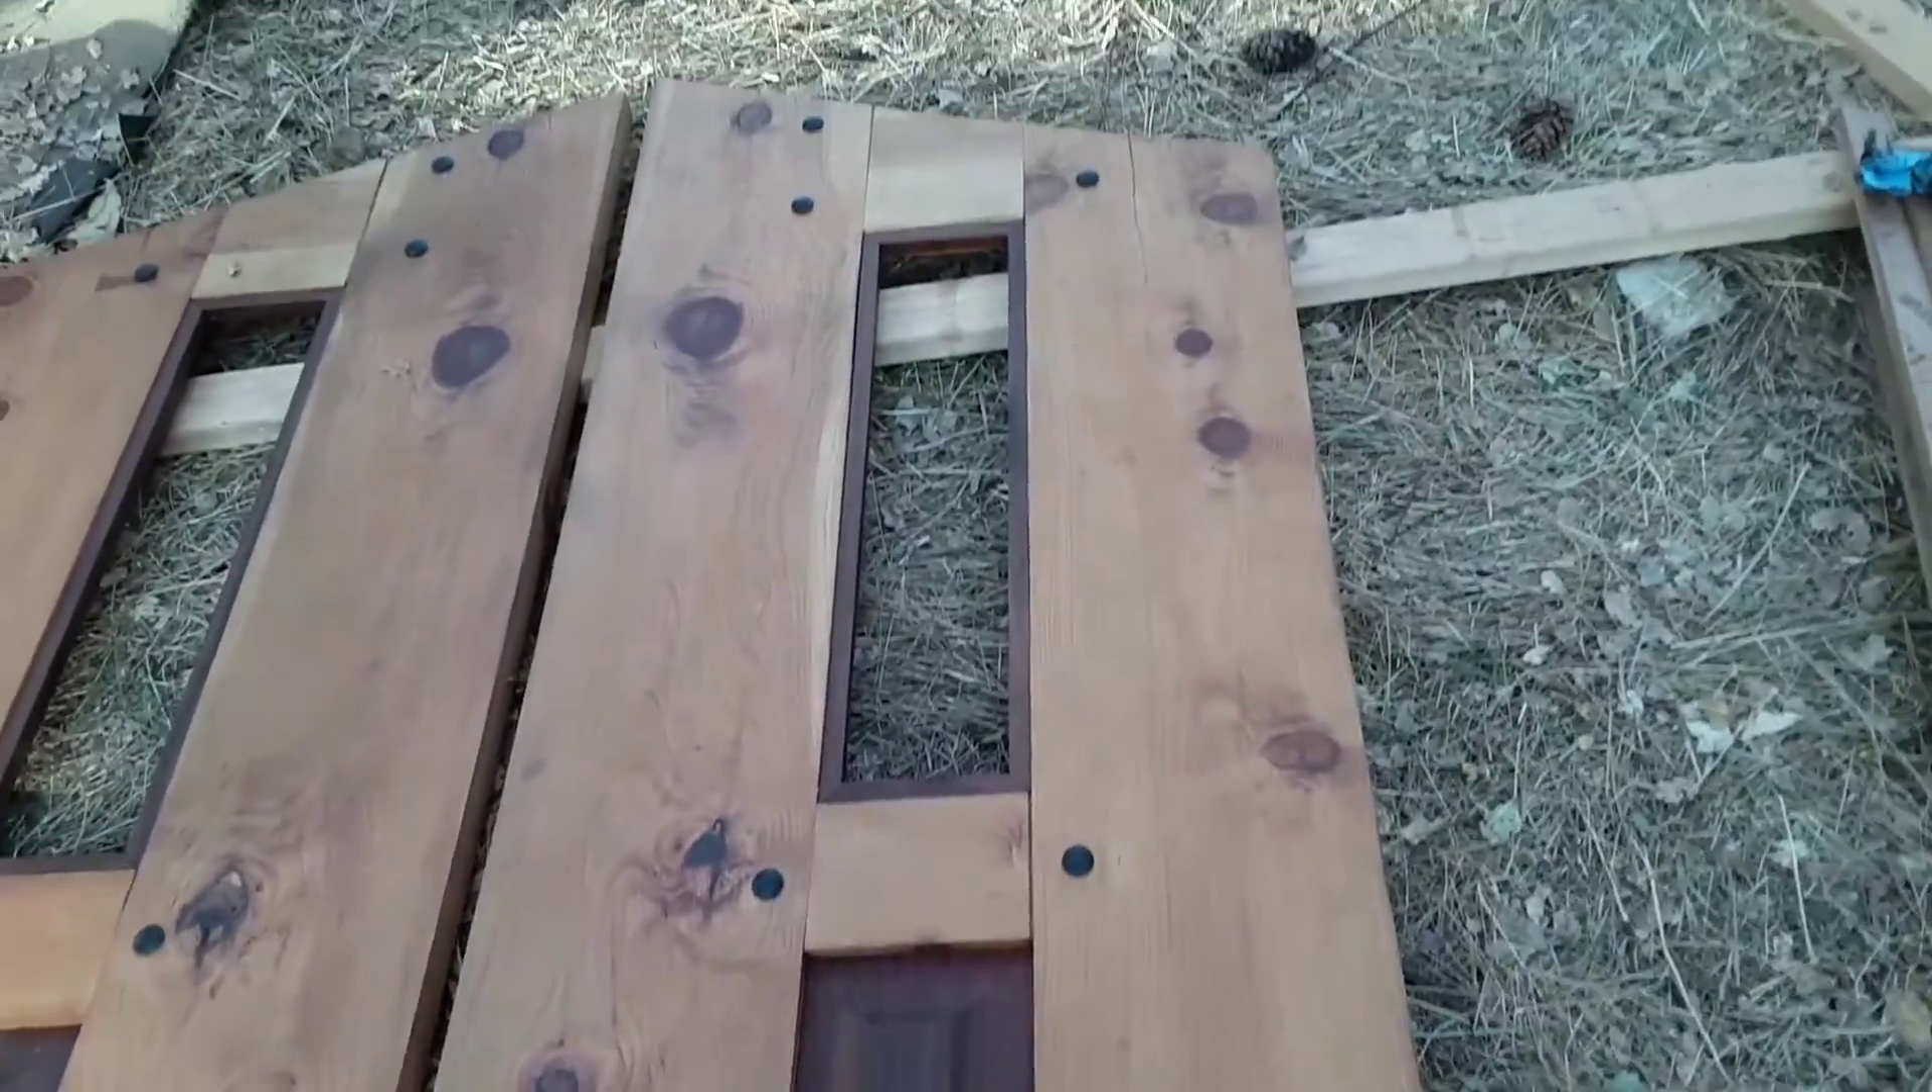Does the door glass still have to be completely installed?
Yes.